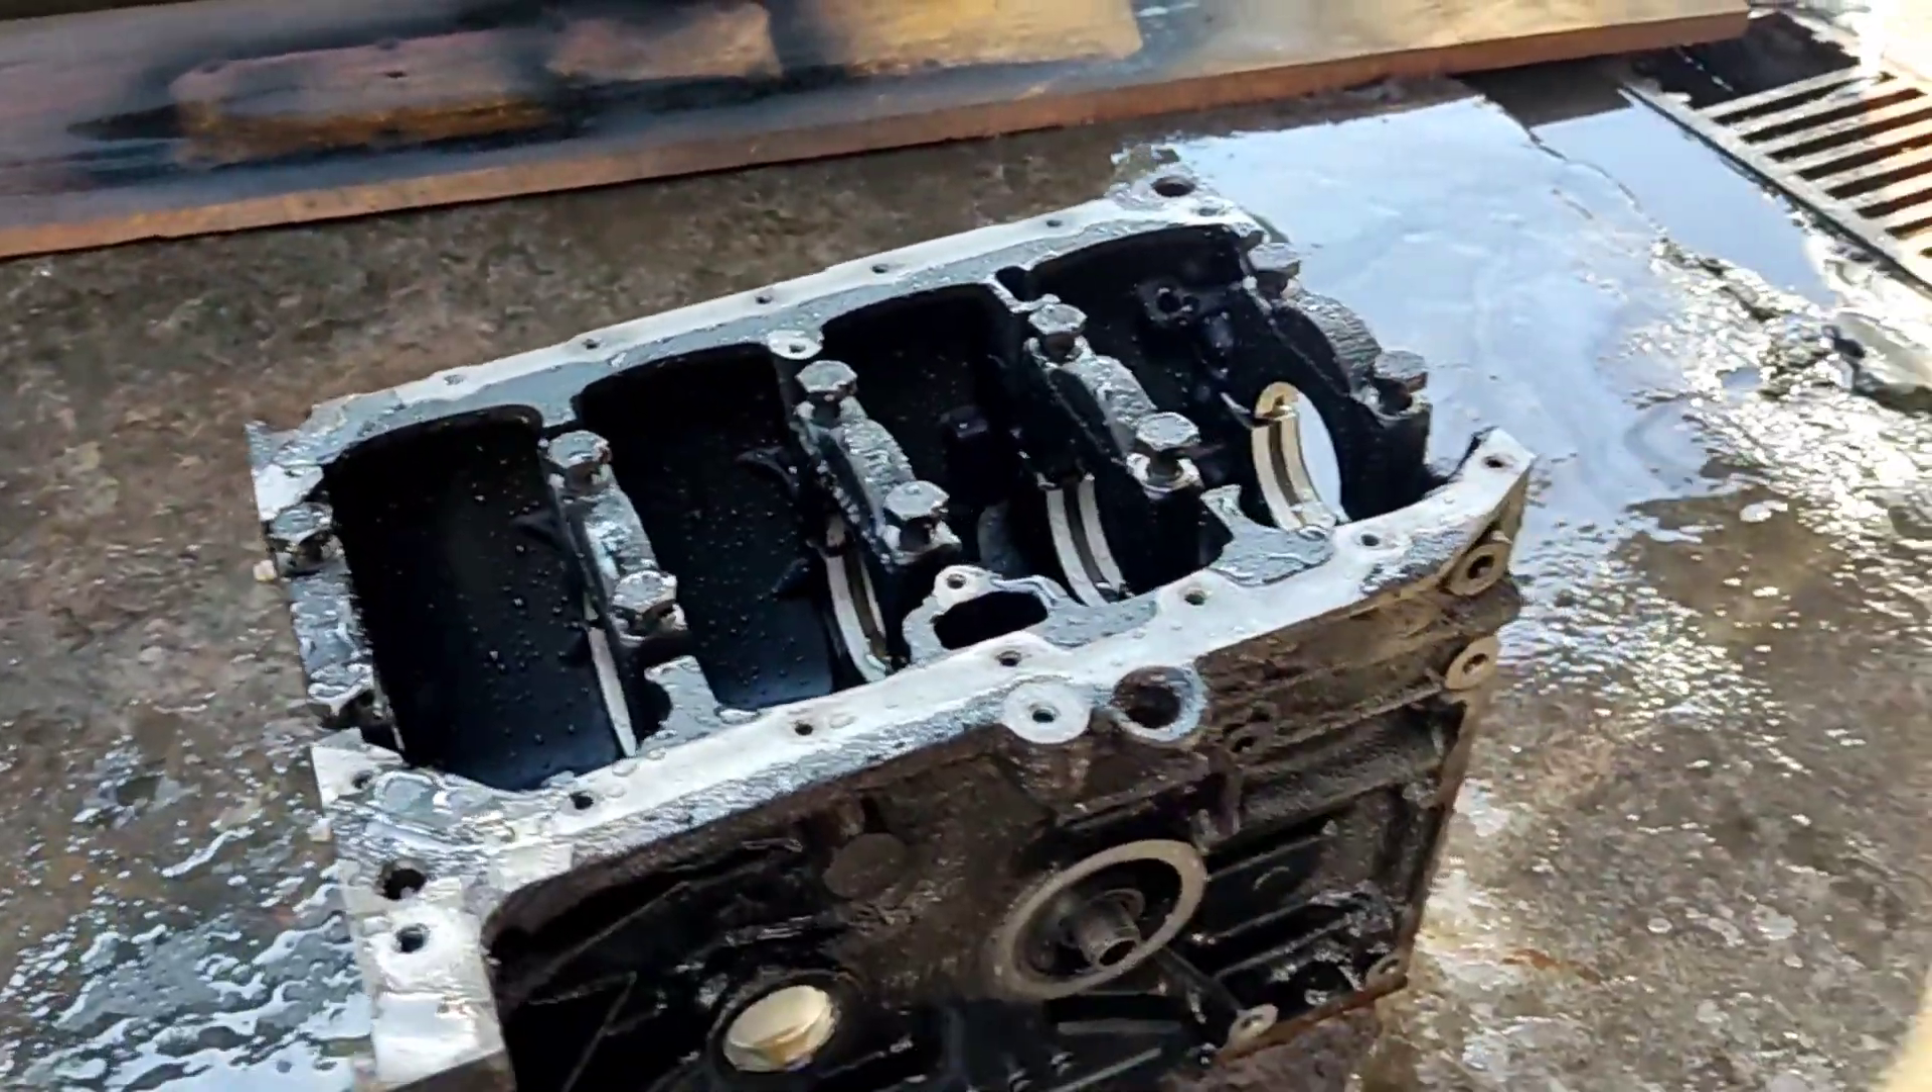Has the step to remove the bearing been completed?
No.